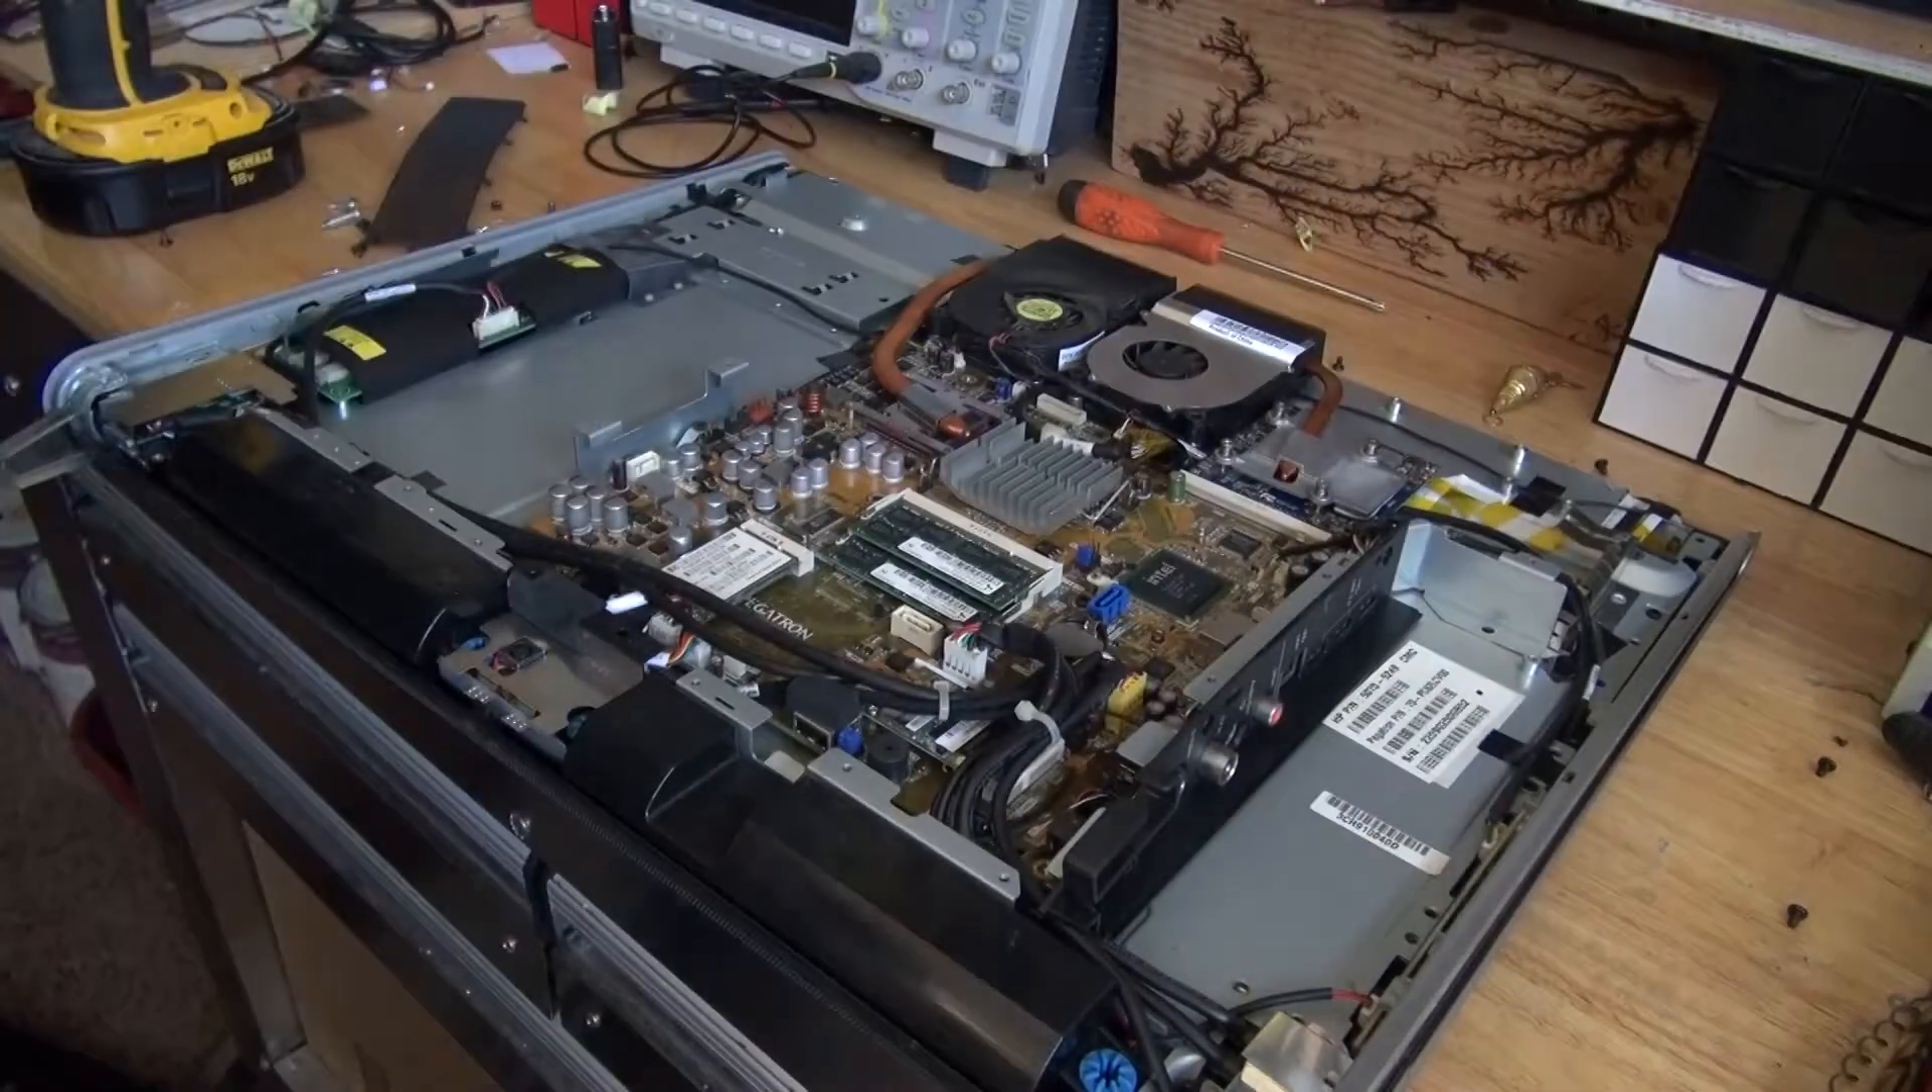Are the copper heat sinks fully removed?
No.